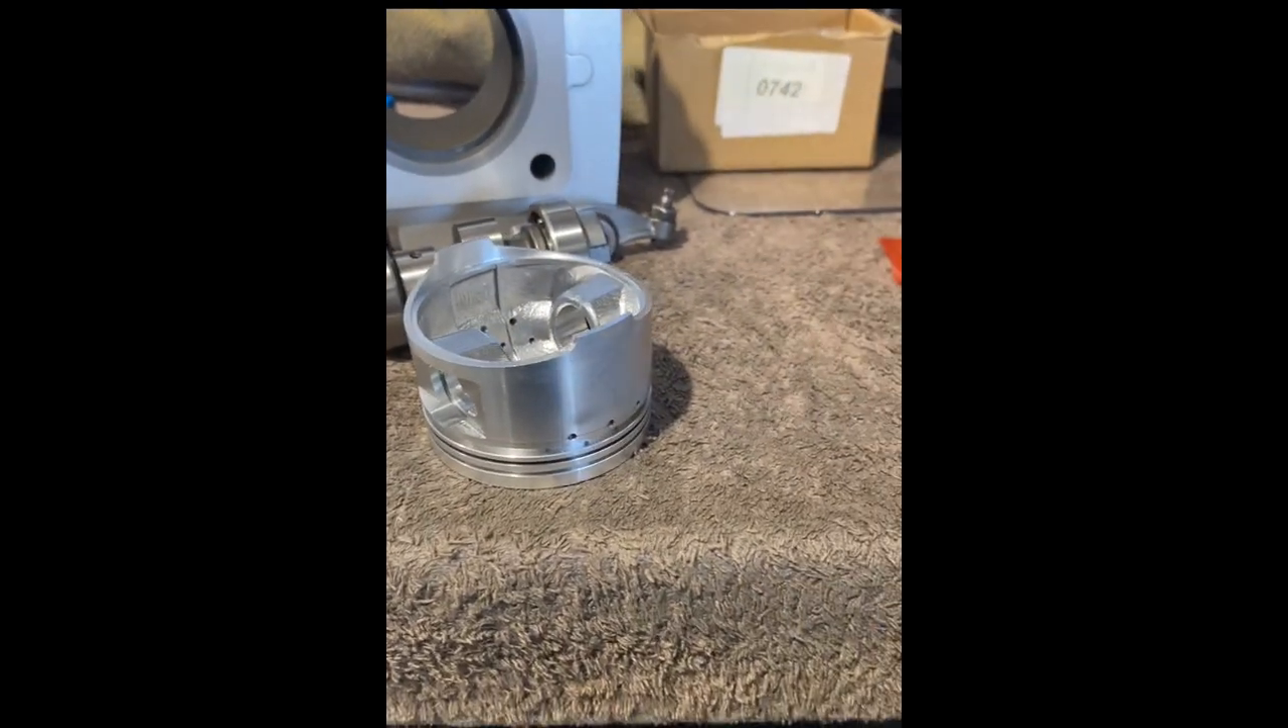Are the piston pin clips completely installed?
No.